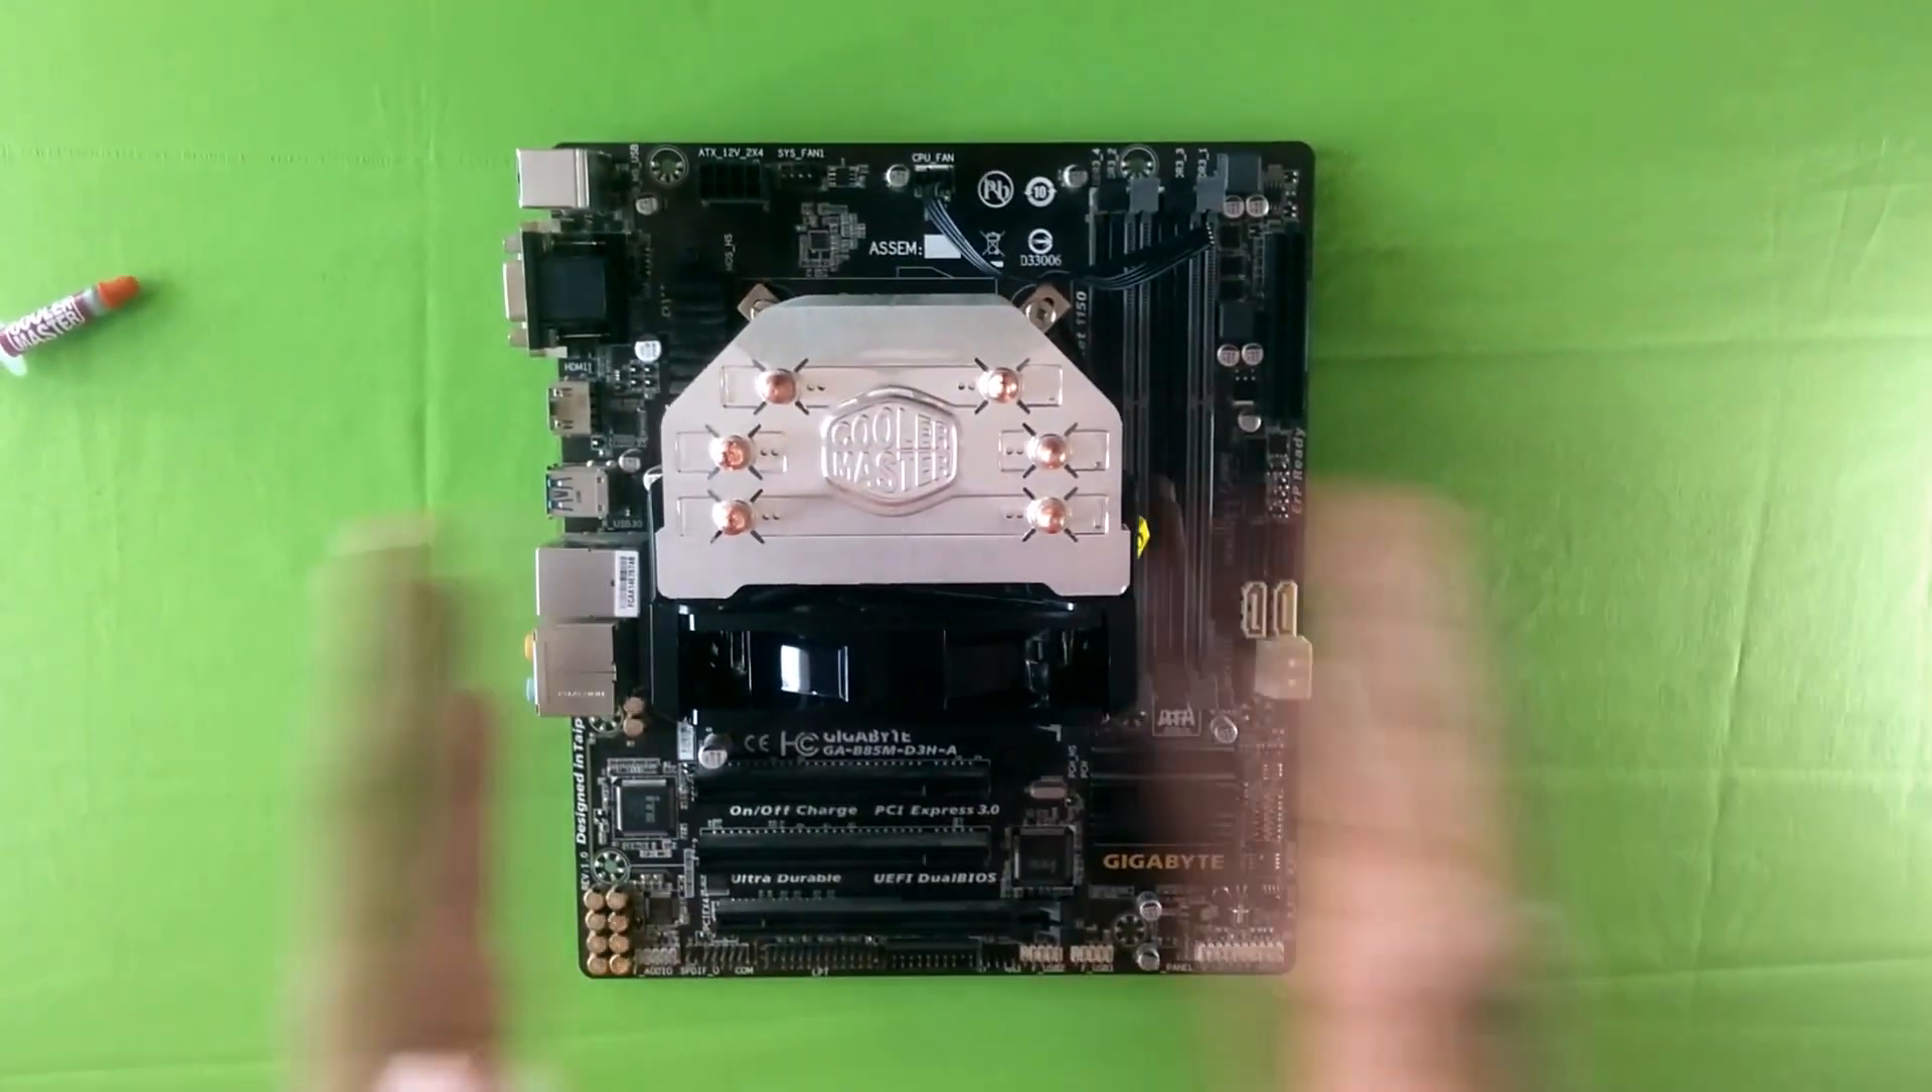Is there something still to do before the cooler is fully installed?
No.